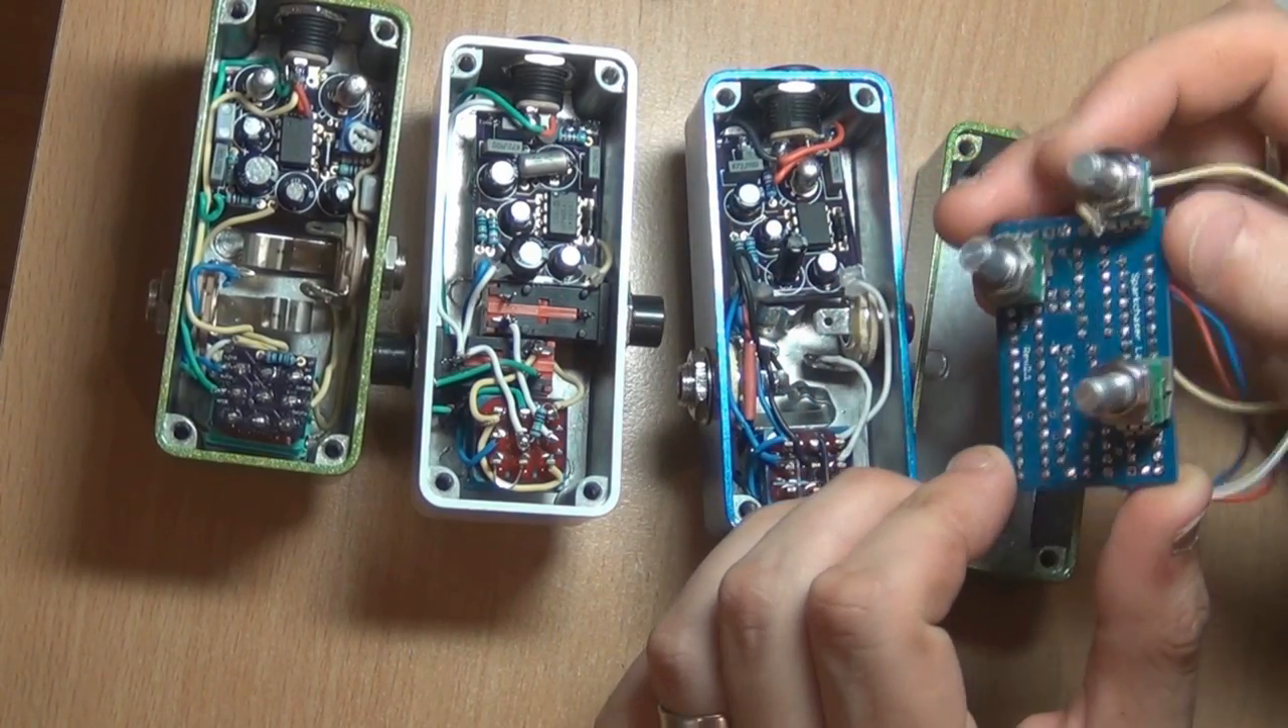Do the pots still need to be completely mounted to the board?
No.